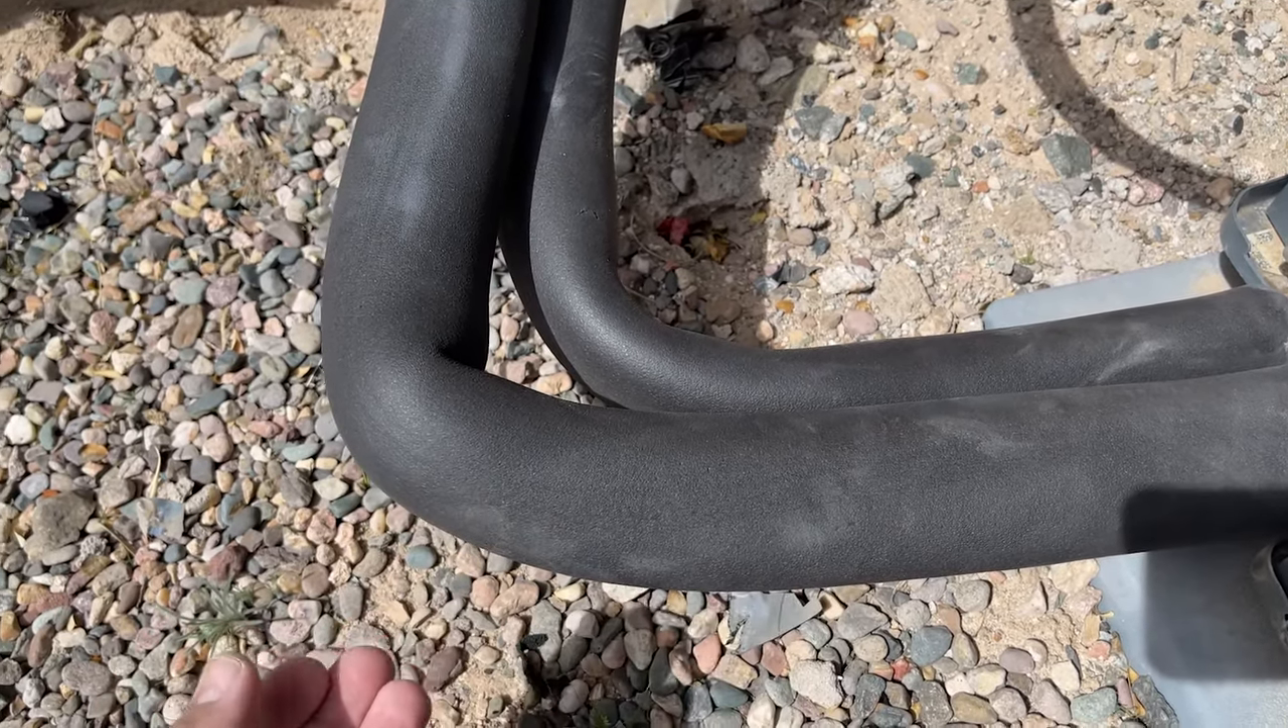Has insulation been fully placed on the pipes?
Yes.